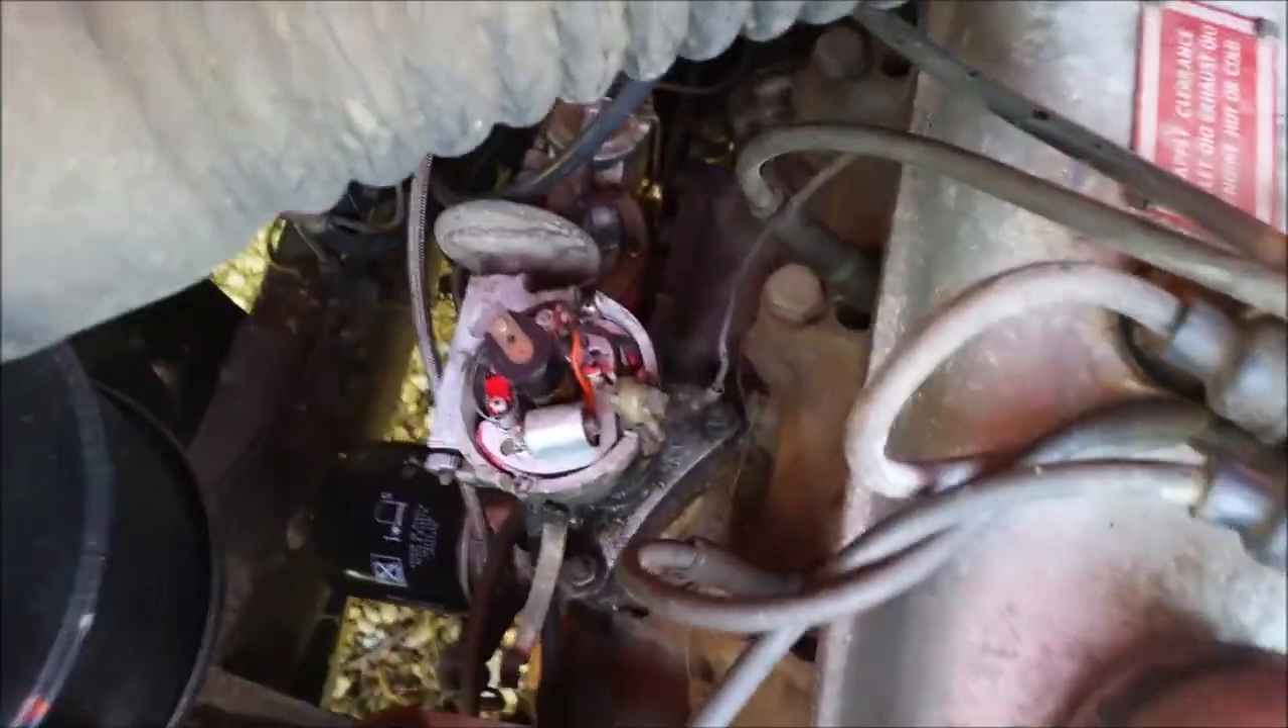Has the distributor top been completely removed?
Yes.